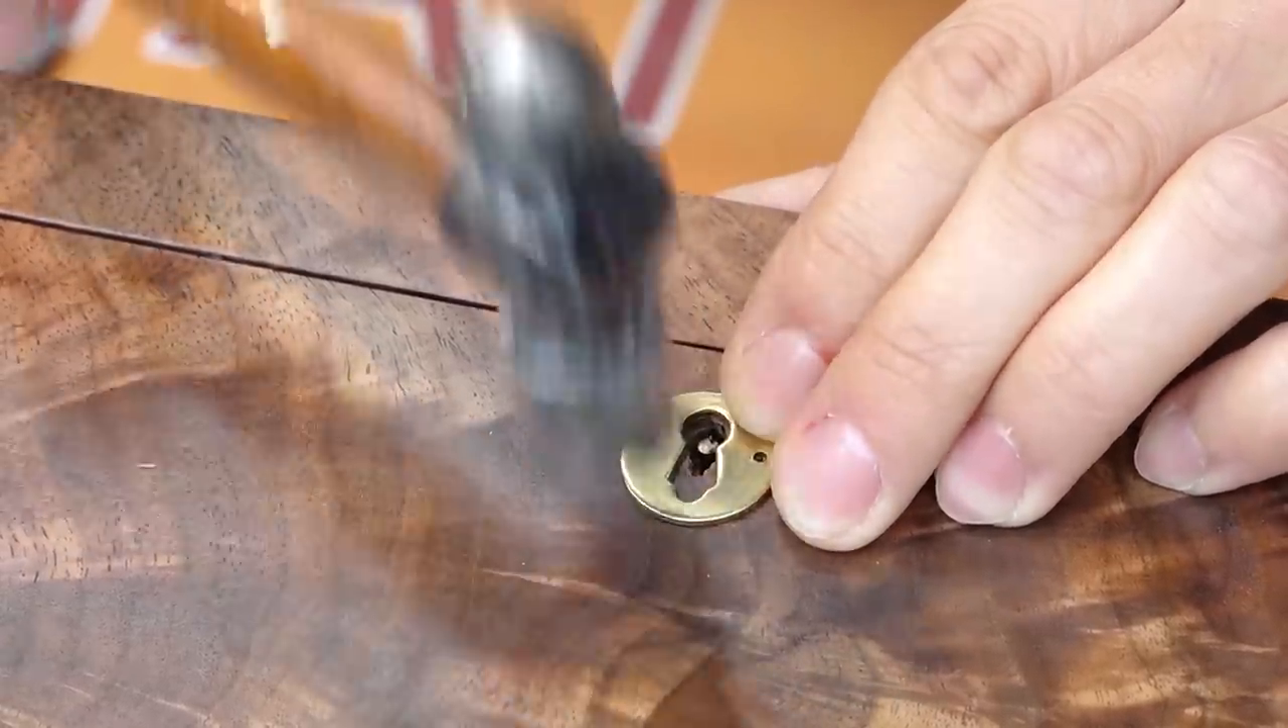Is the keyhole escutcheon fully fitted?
No.